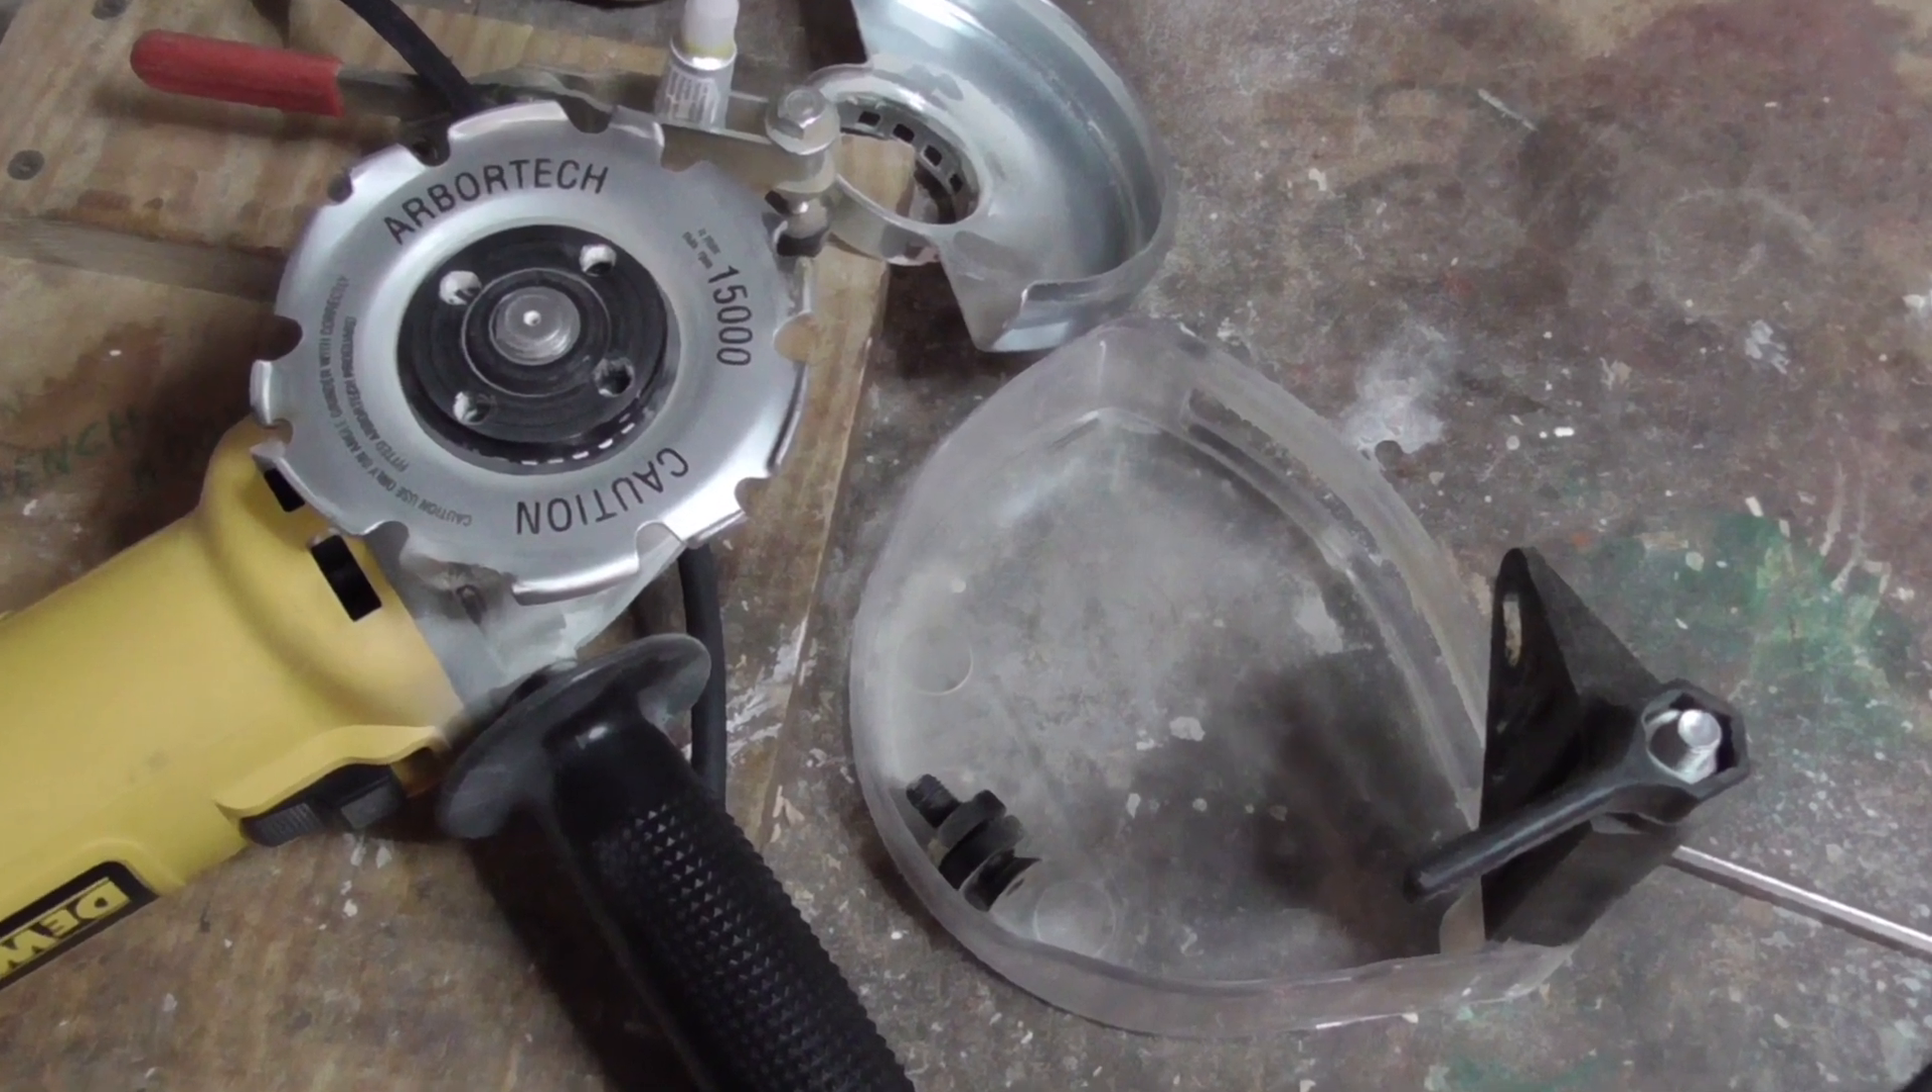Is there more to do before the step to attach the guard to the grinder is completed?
Yes.